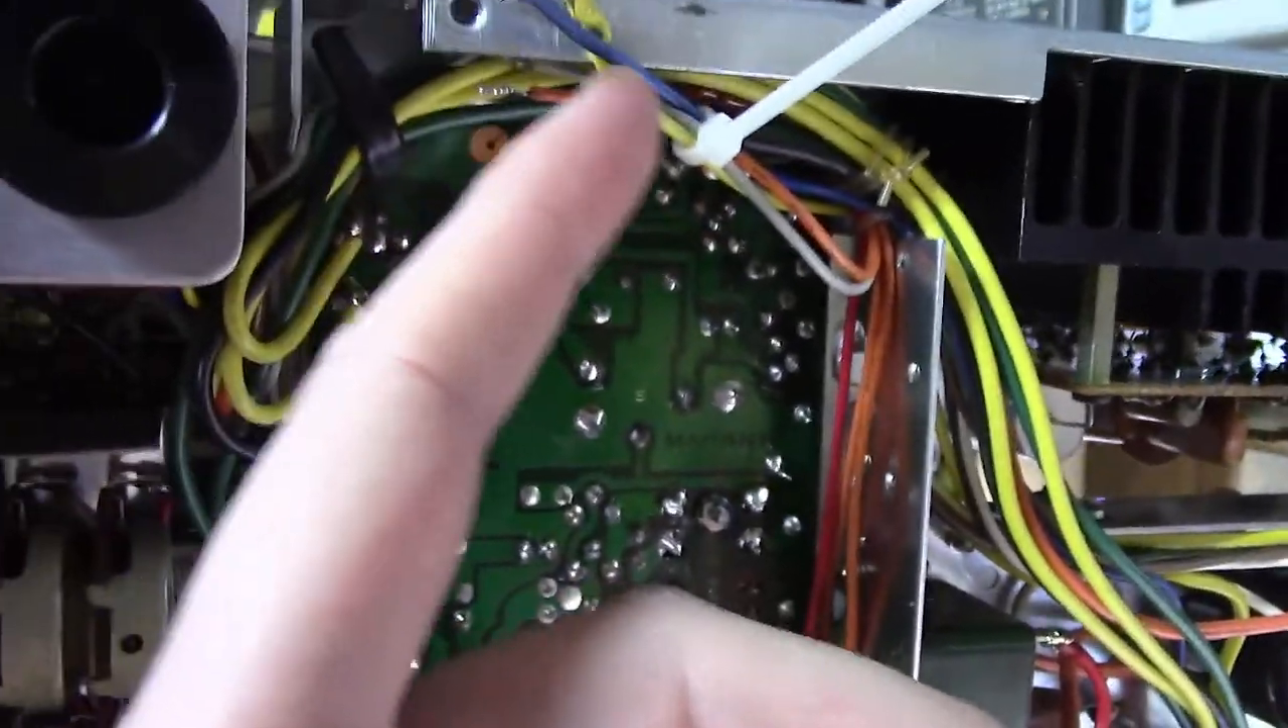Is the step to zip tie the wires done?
Yes.